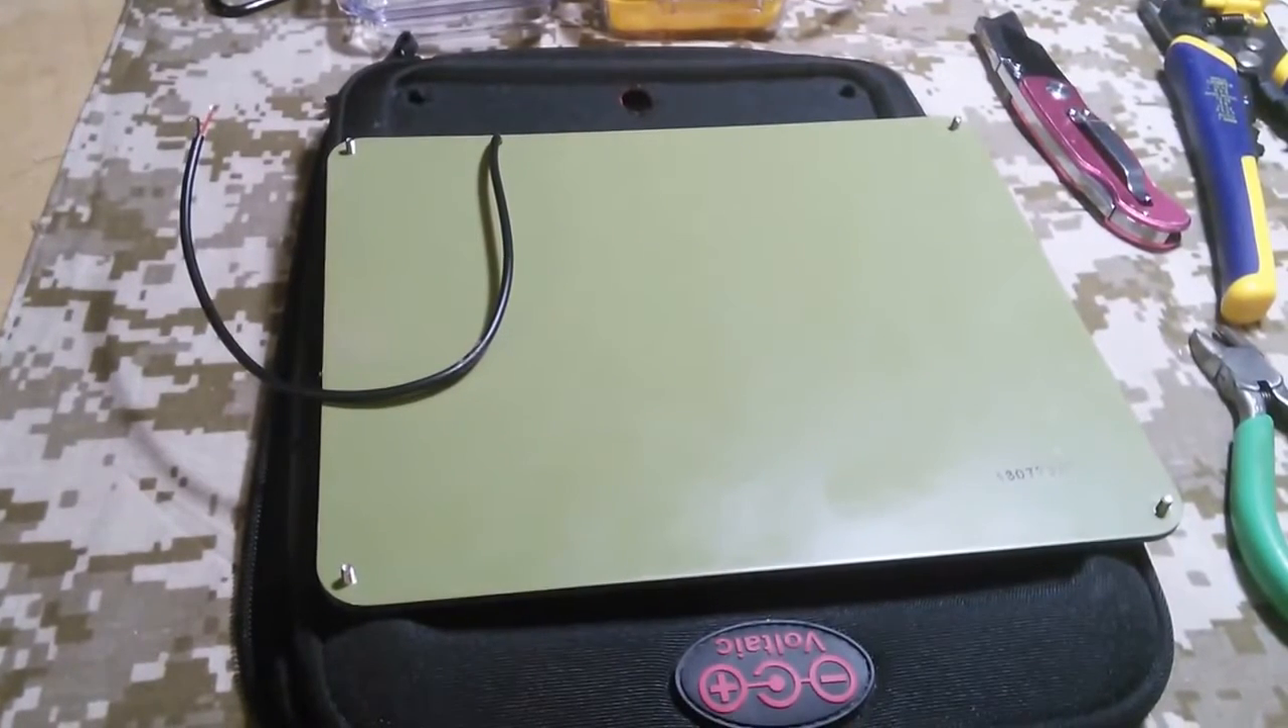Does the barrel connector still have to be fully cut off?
No.